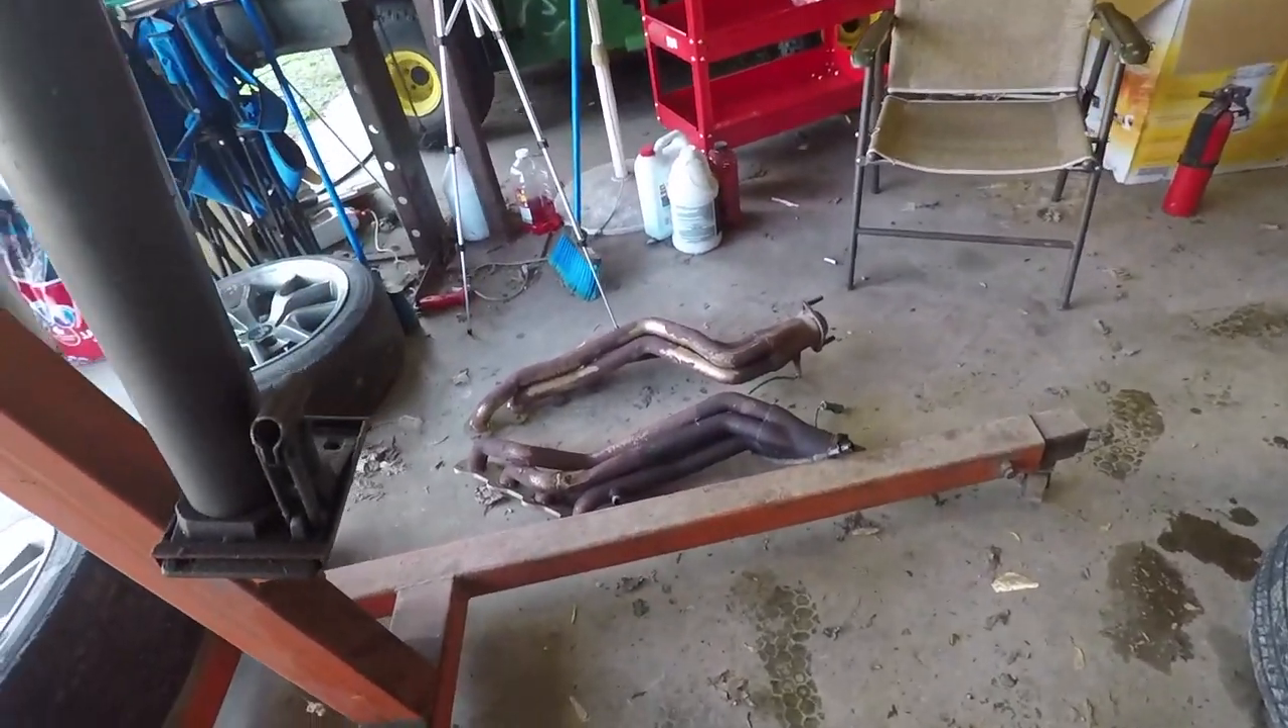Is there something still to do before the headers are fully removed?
No.